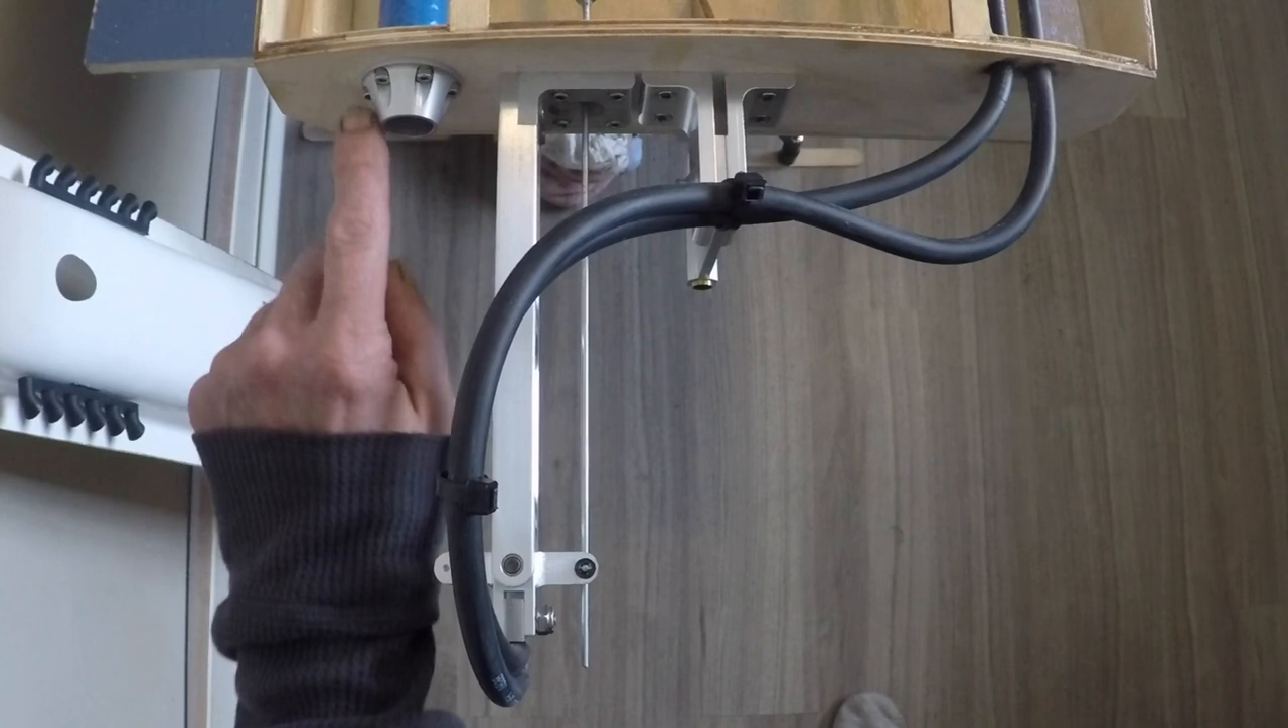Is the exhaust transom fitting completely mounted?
Yes.